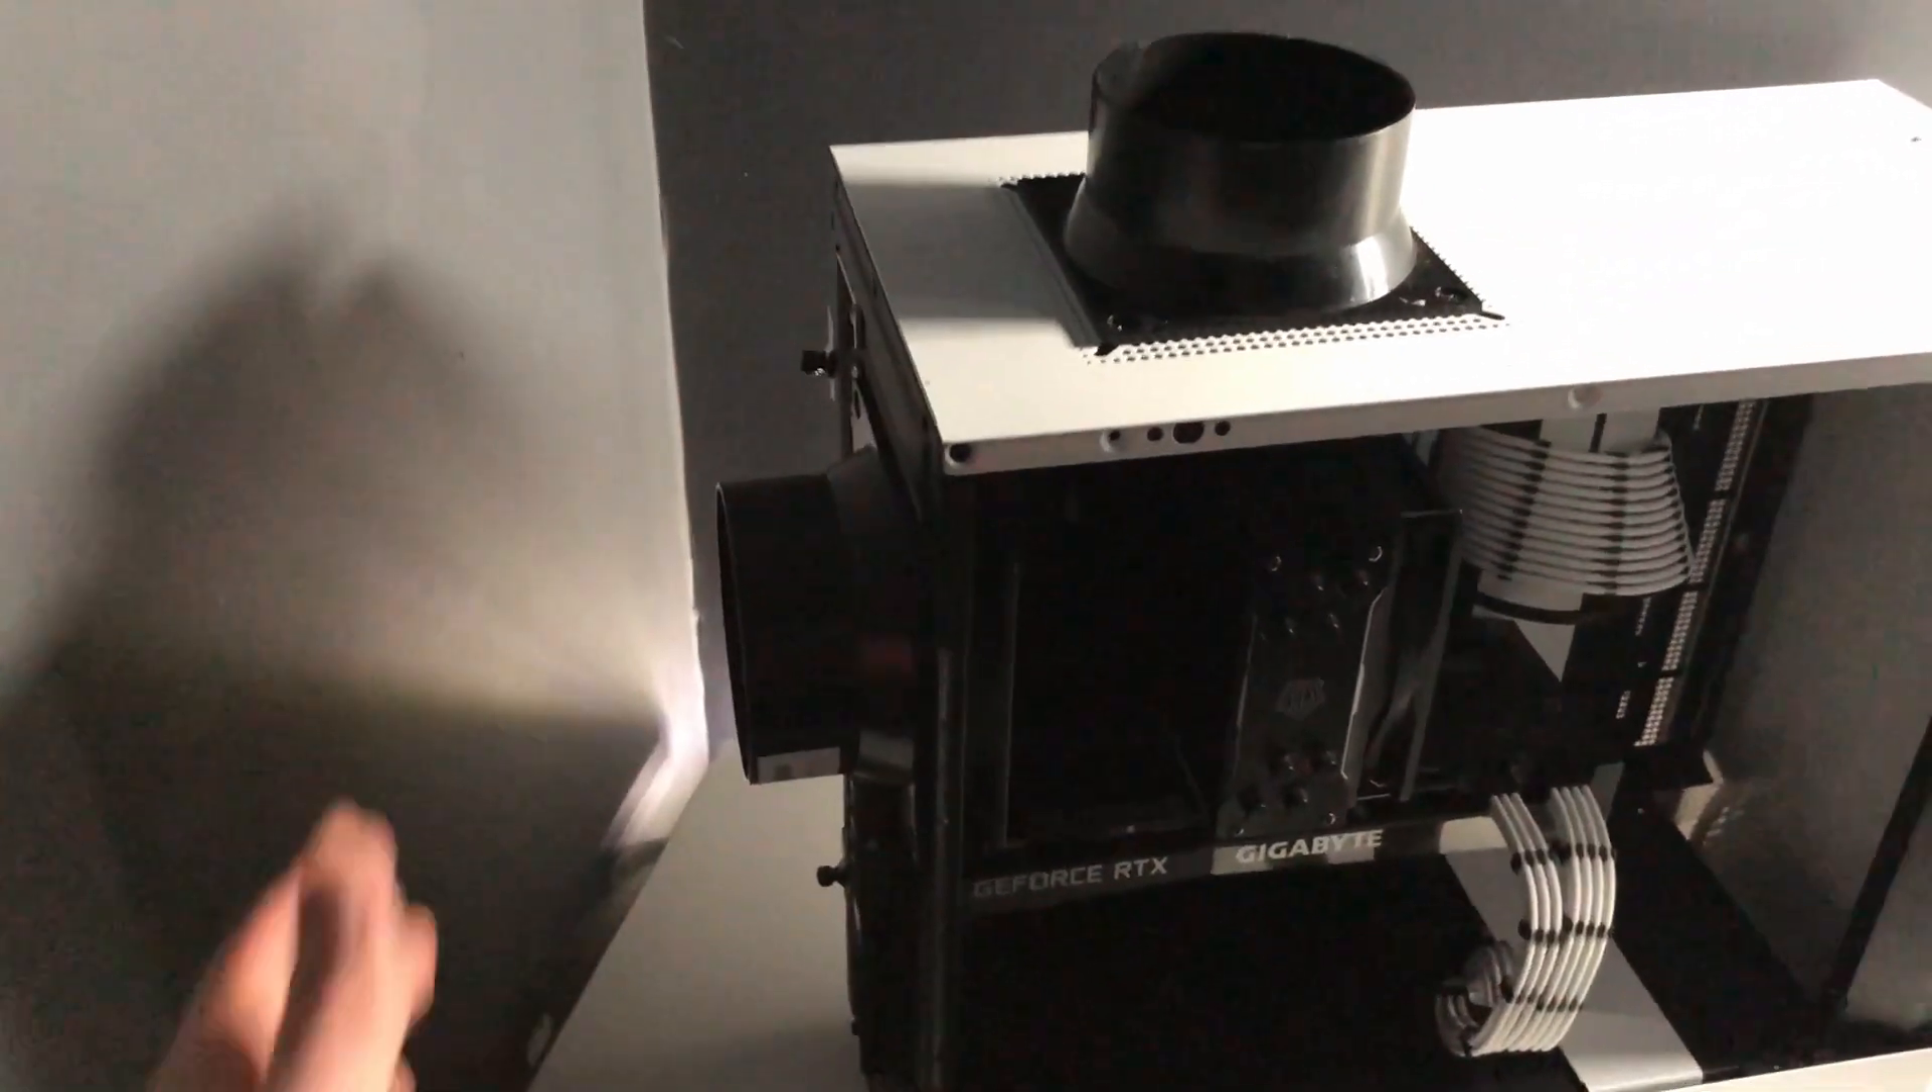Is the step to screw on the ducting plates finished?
Yes.